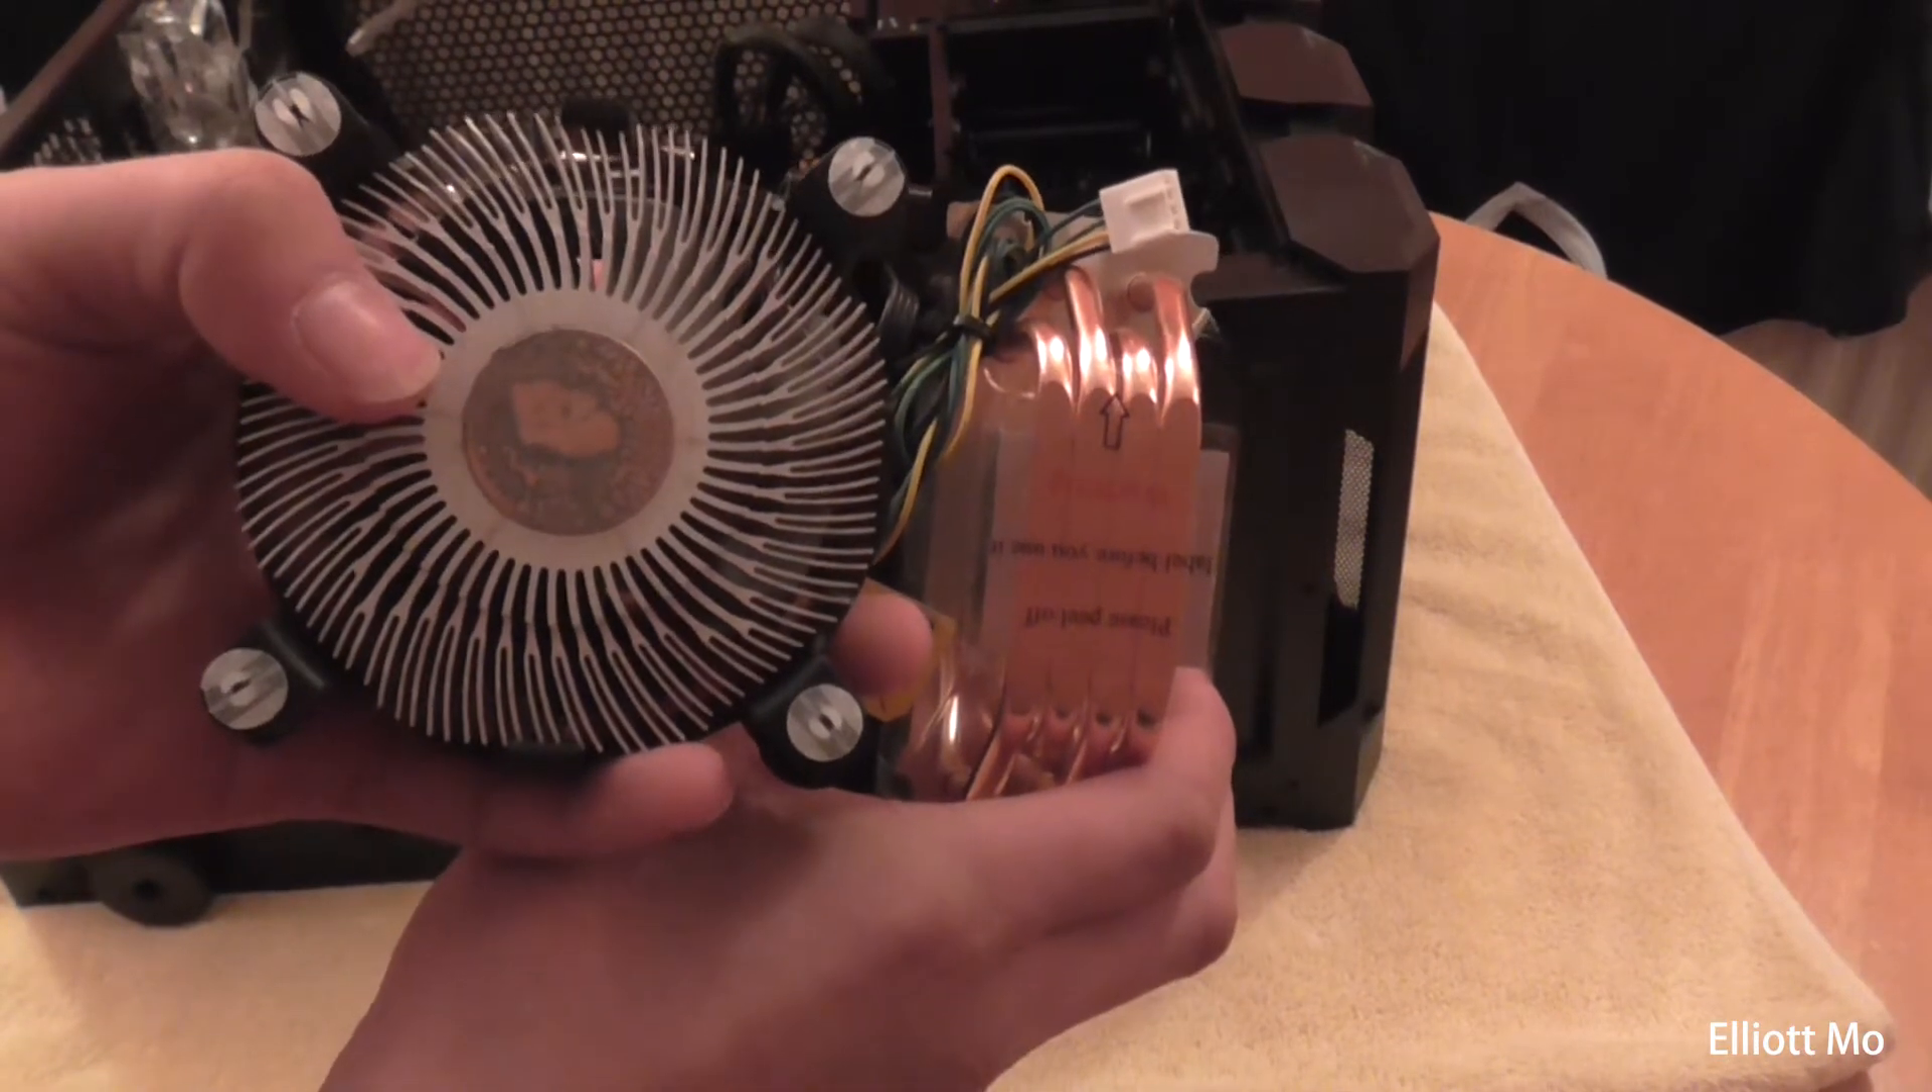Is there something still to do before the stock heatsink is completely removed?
No.